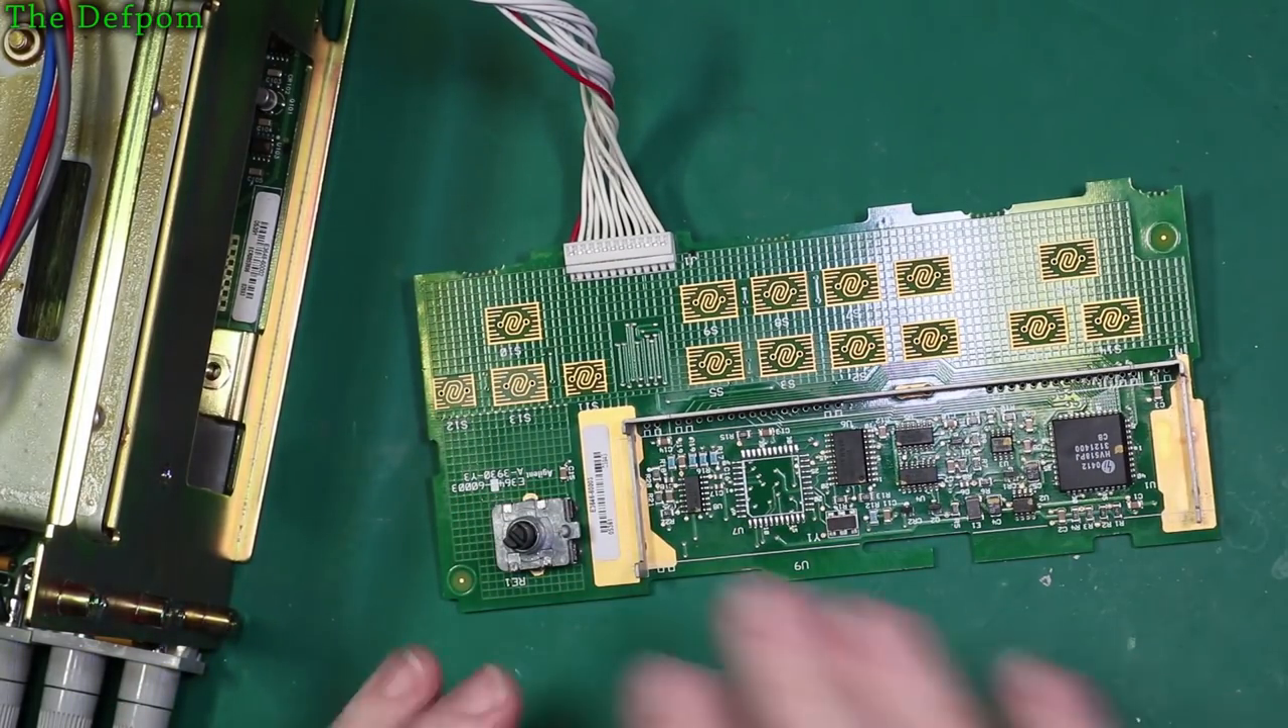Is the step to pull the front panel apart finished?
Yes.